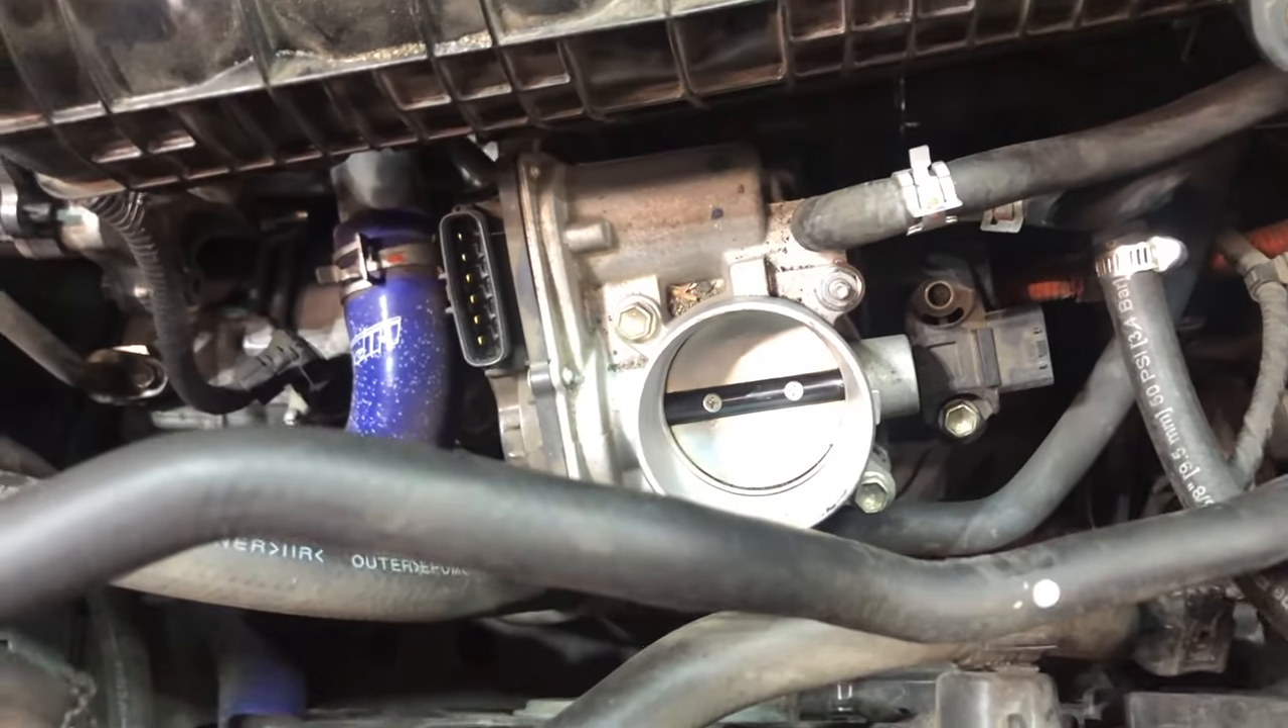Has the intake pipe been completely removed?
Yes.